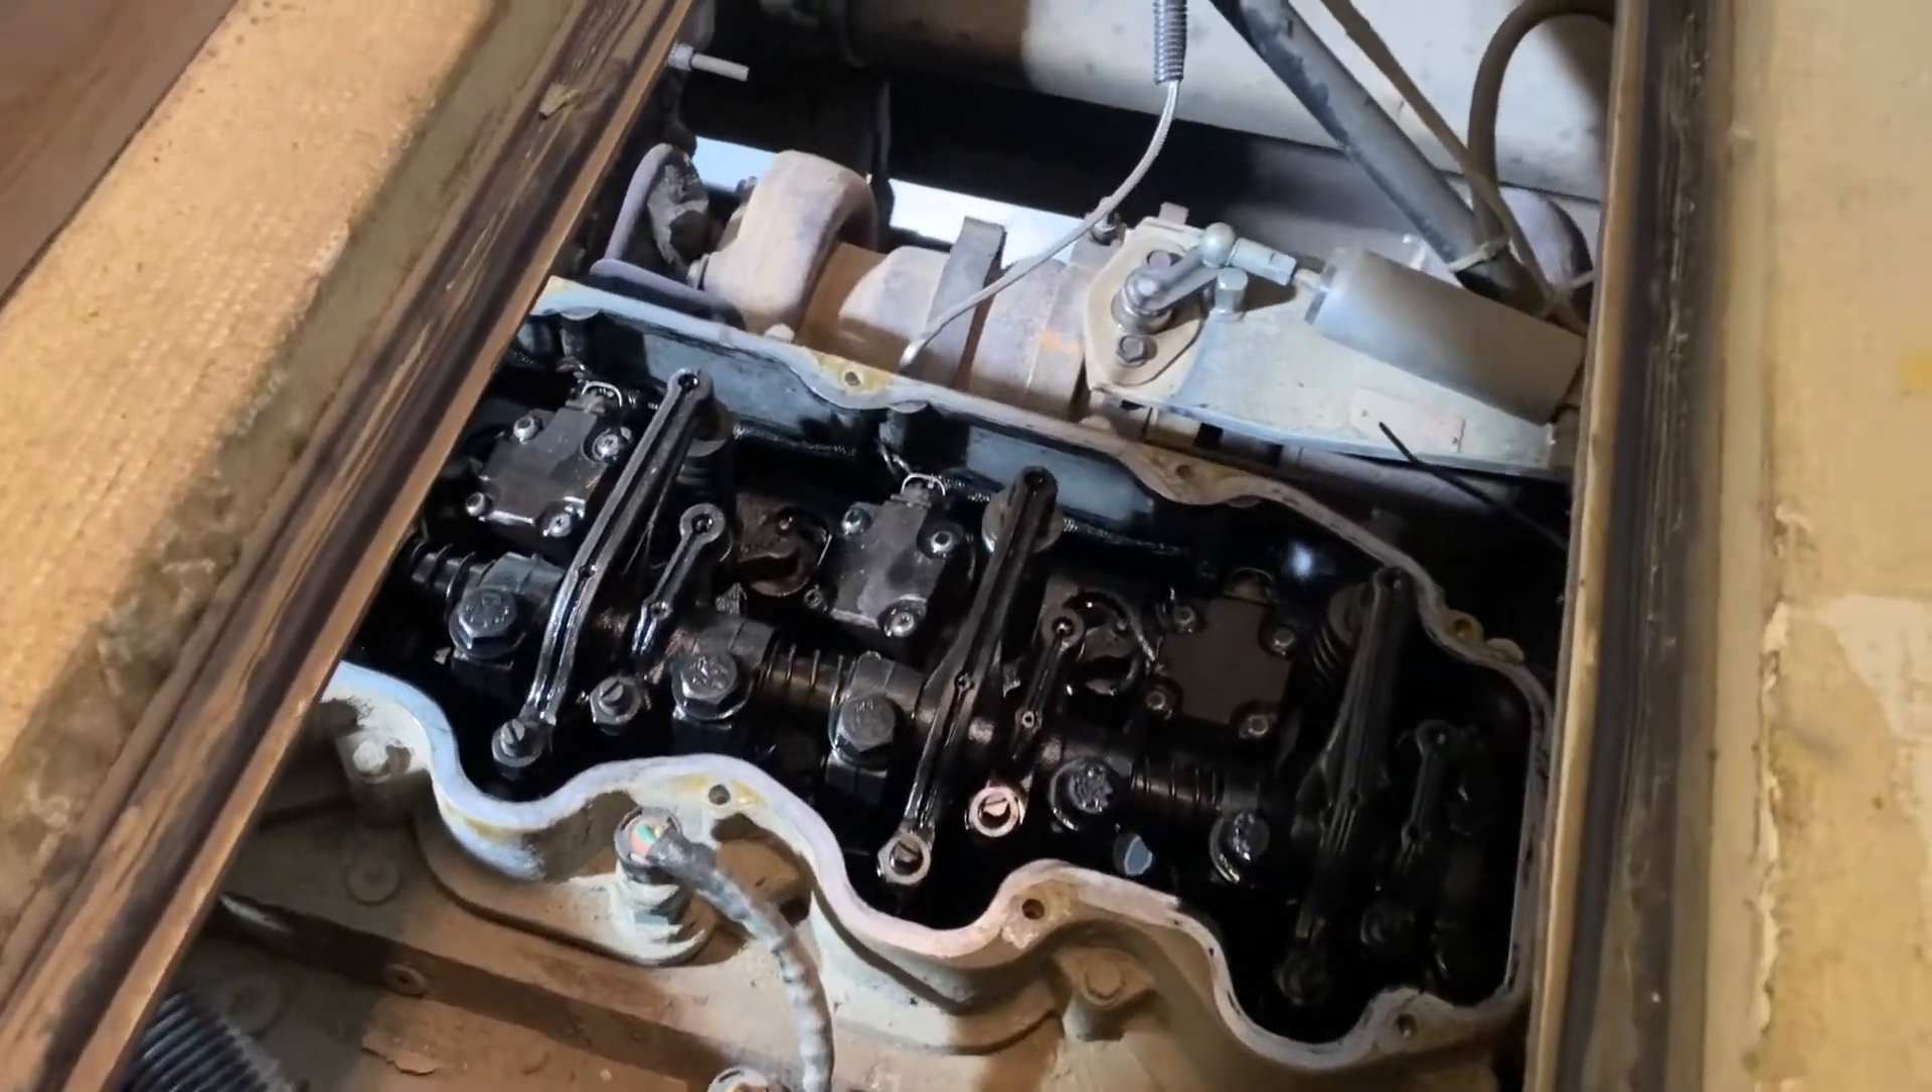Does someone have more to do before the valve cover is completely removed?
No.